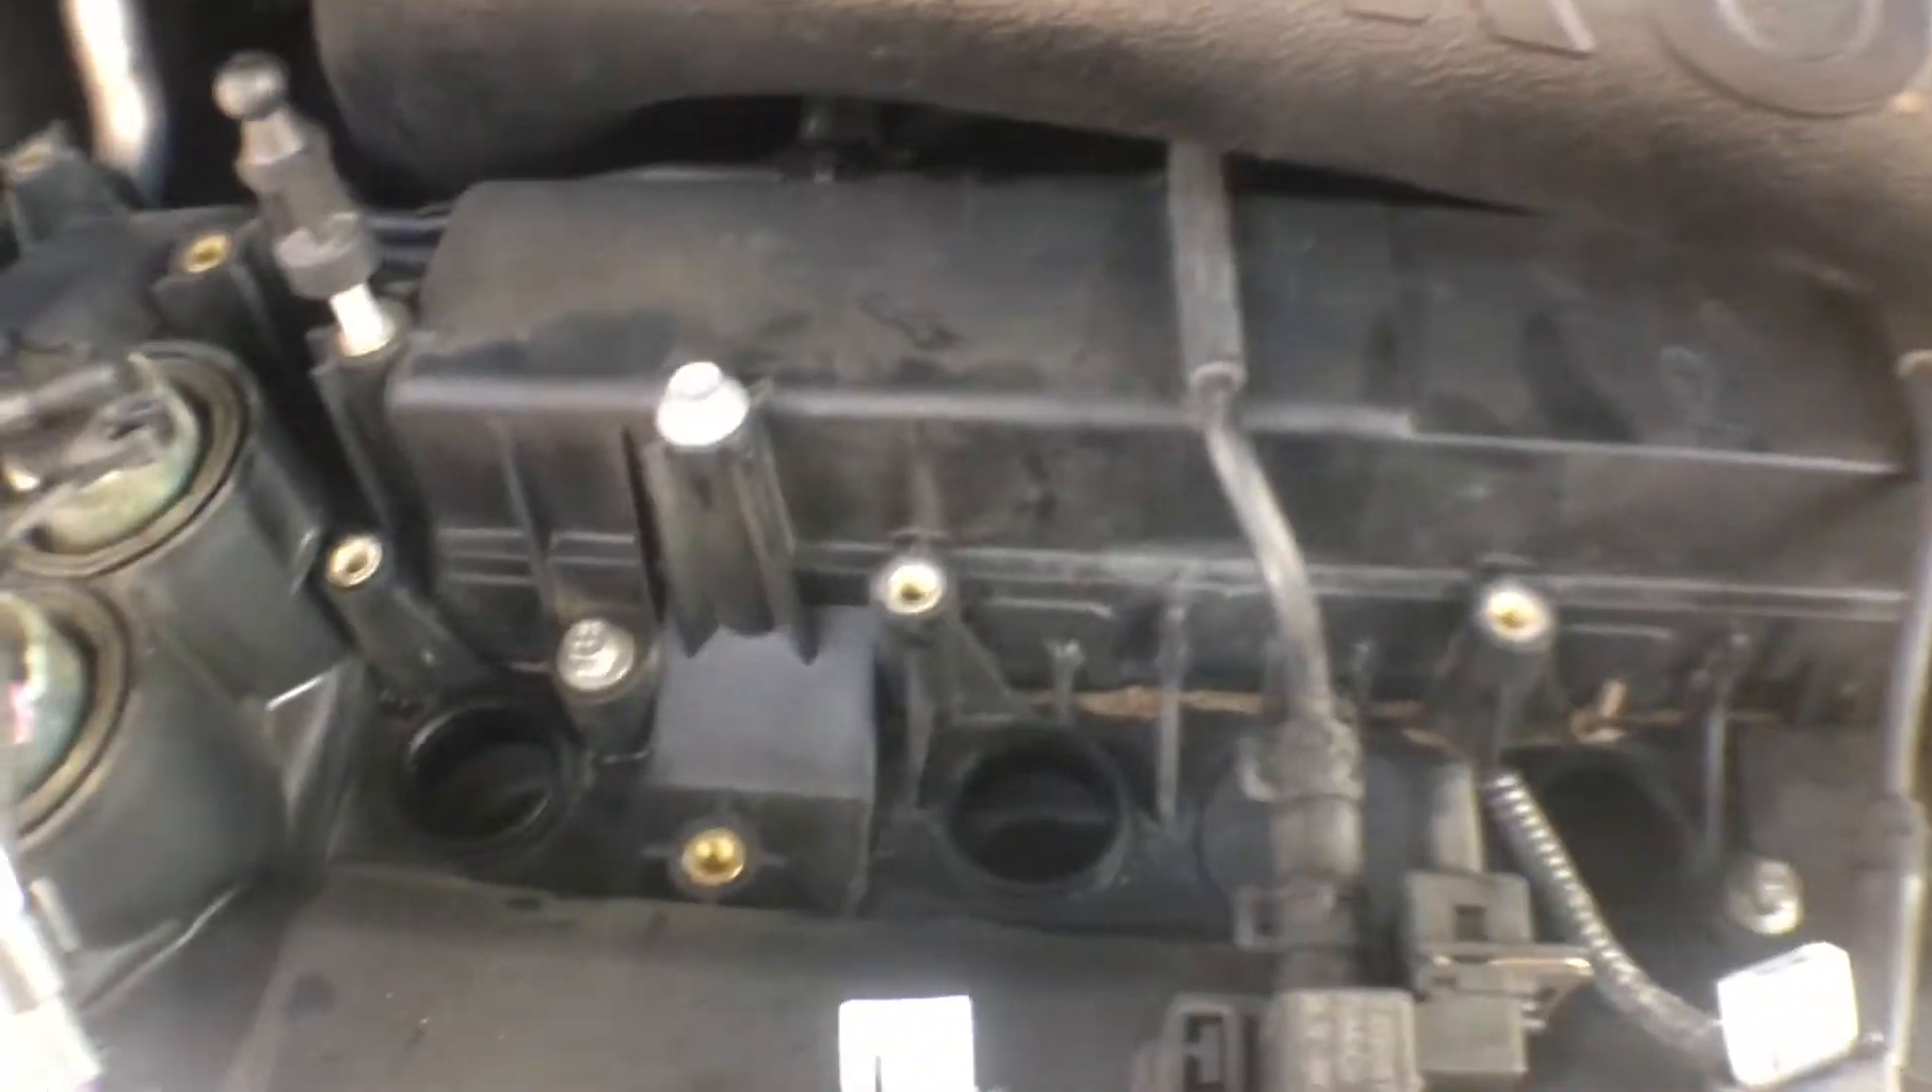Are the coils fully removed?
Yes.